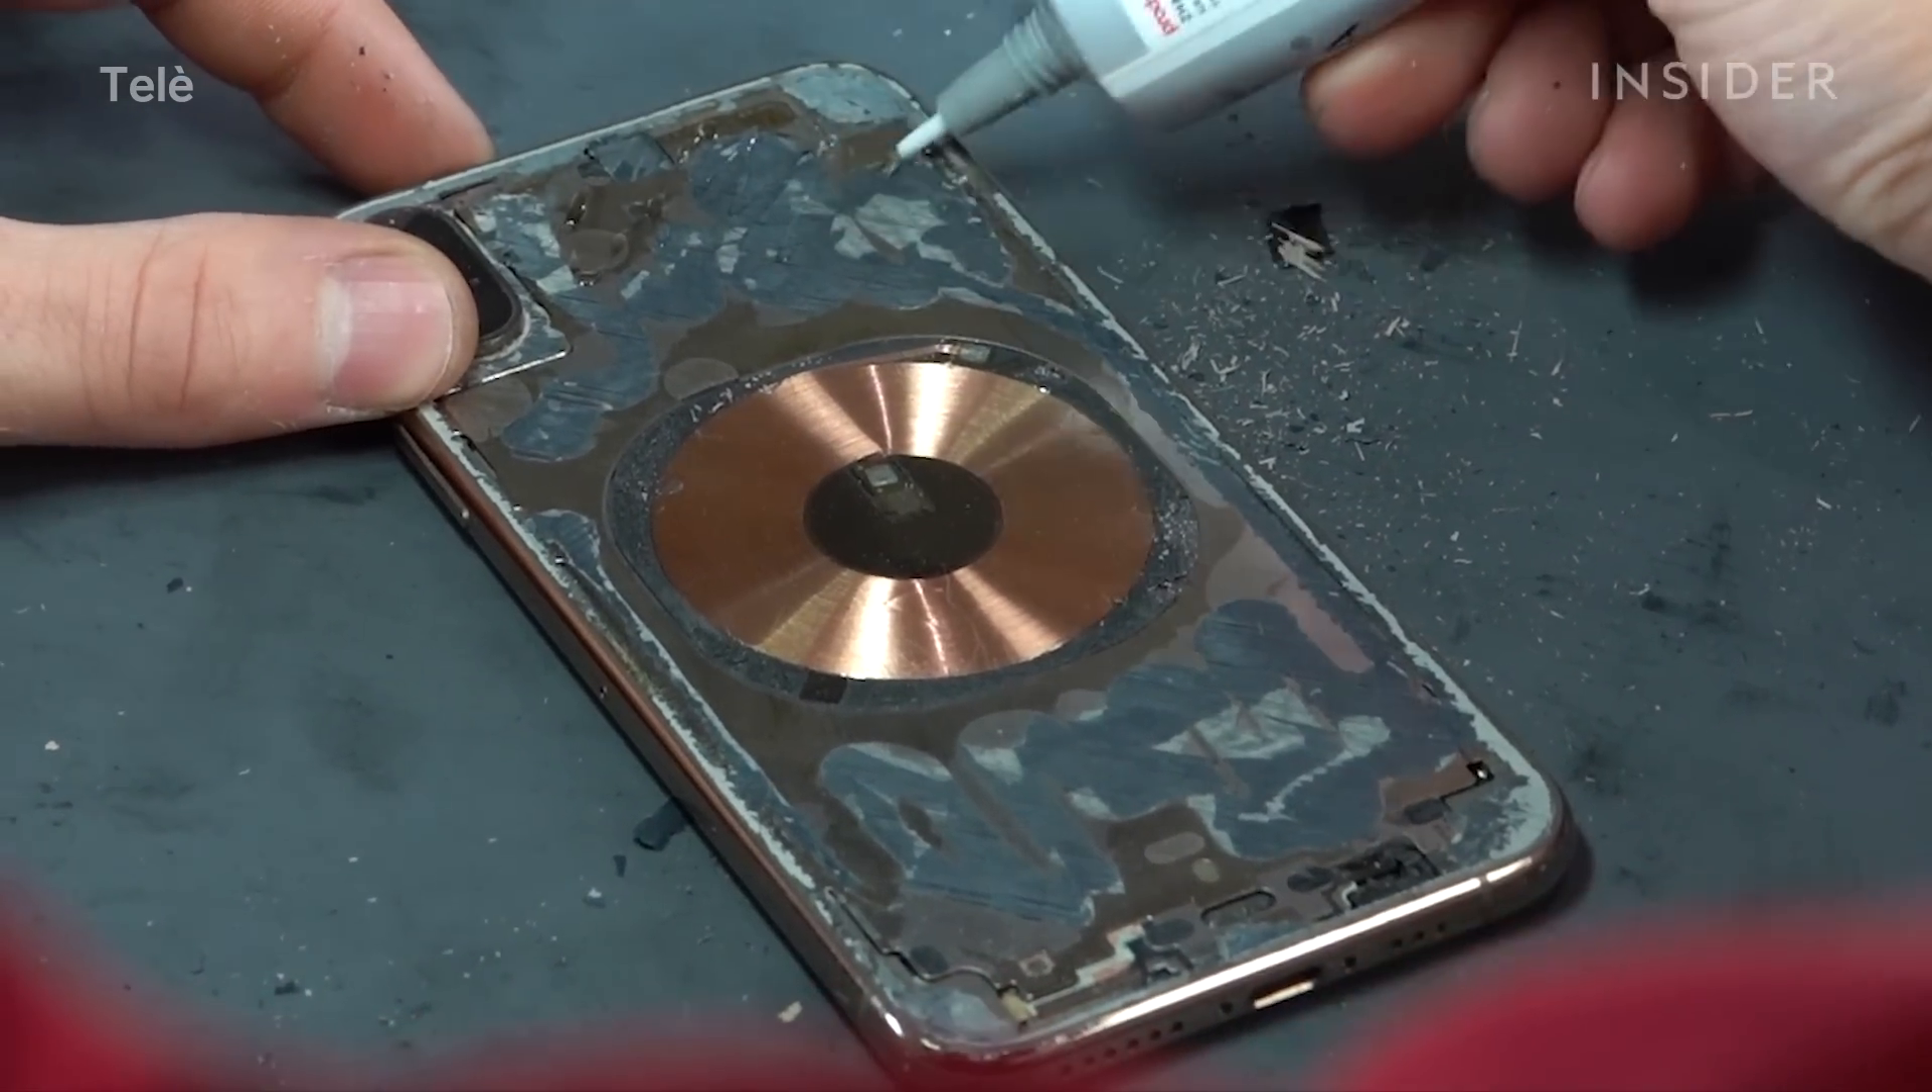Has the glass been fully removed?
Yes.